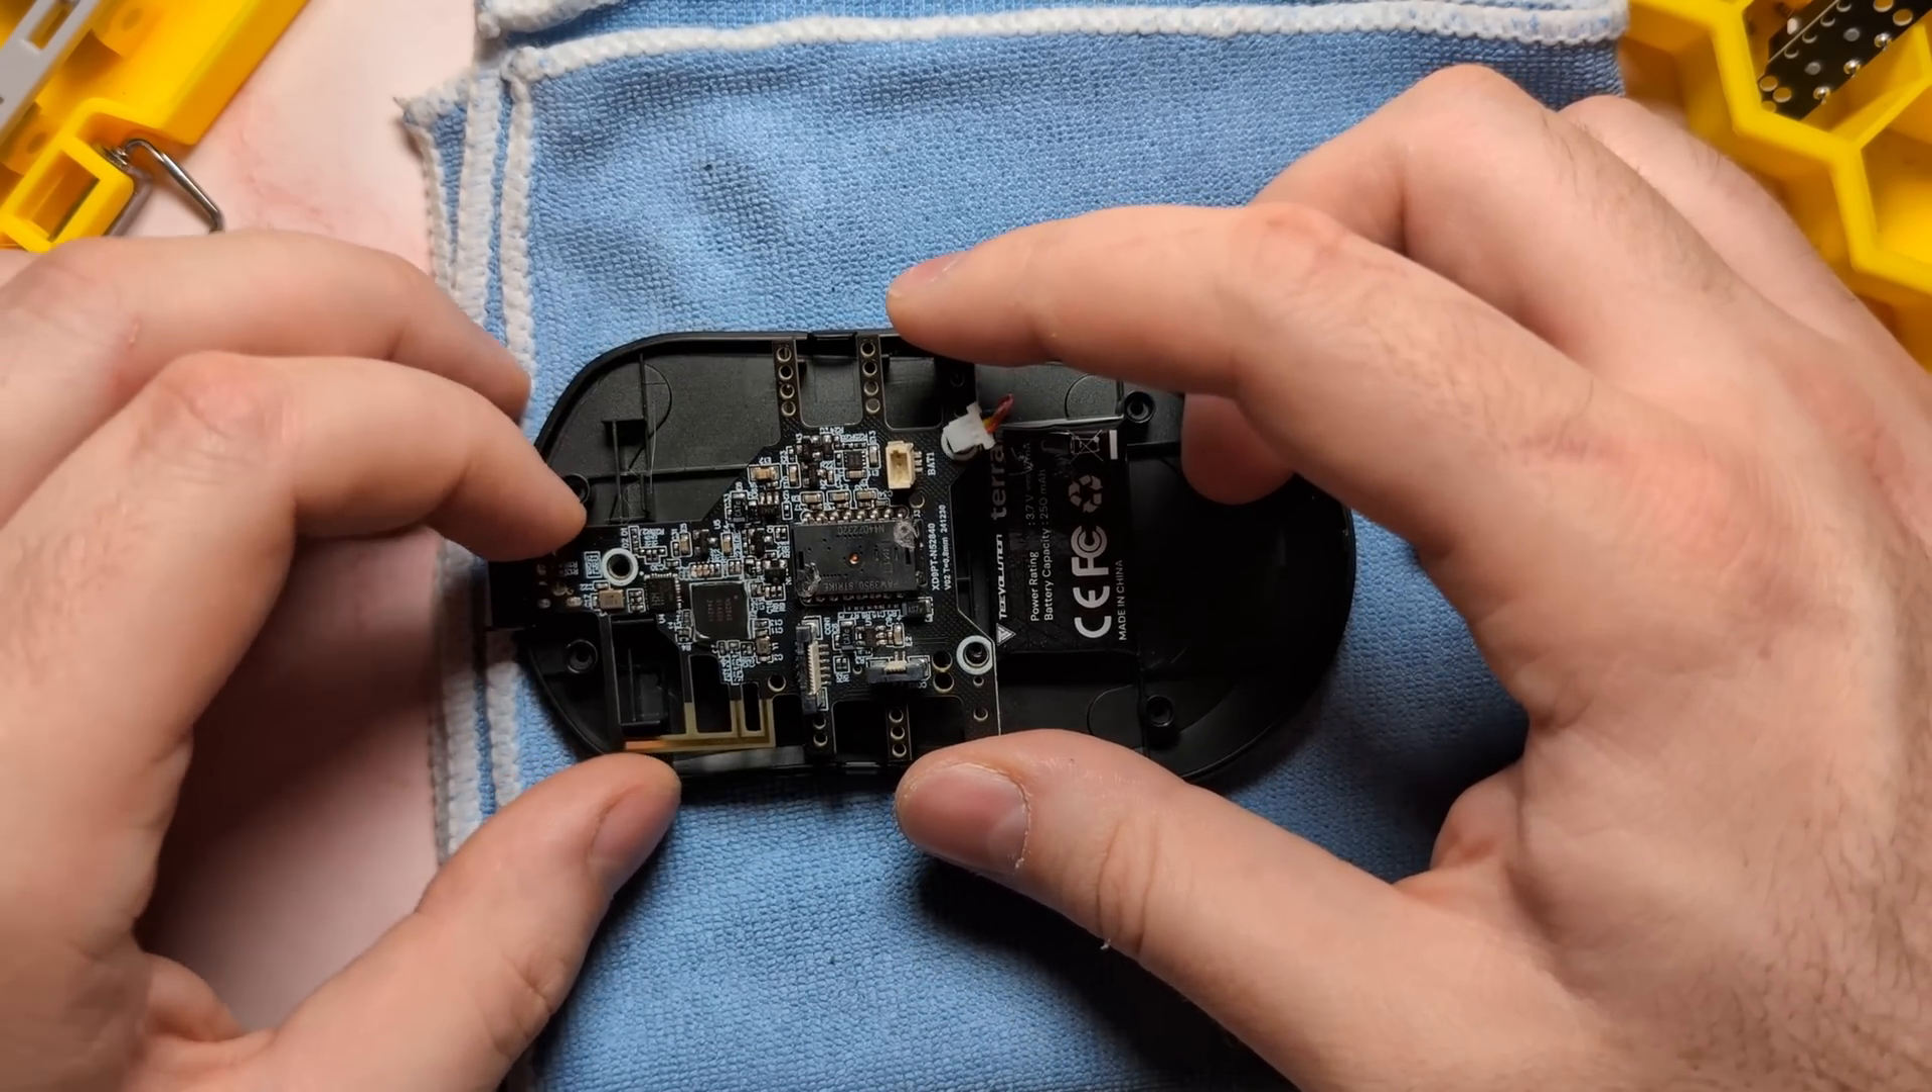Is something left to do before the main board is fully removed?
Yes.